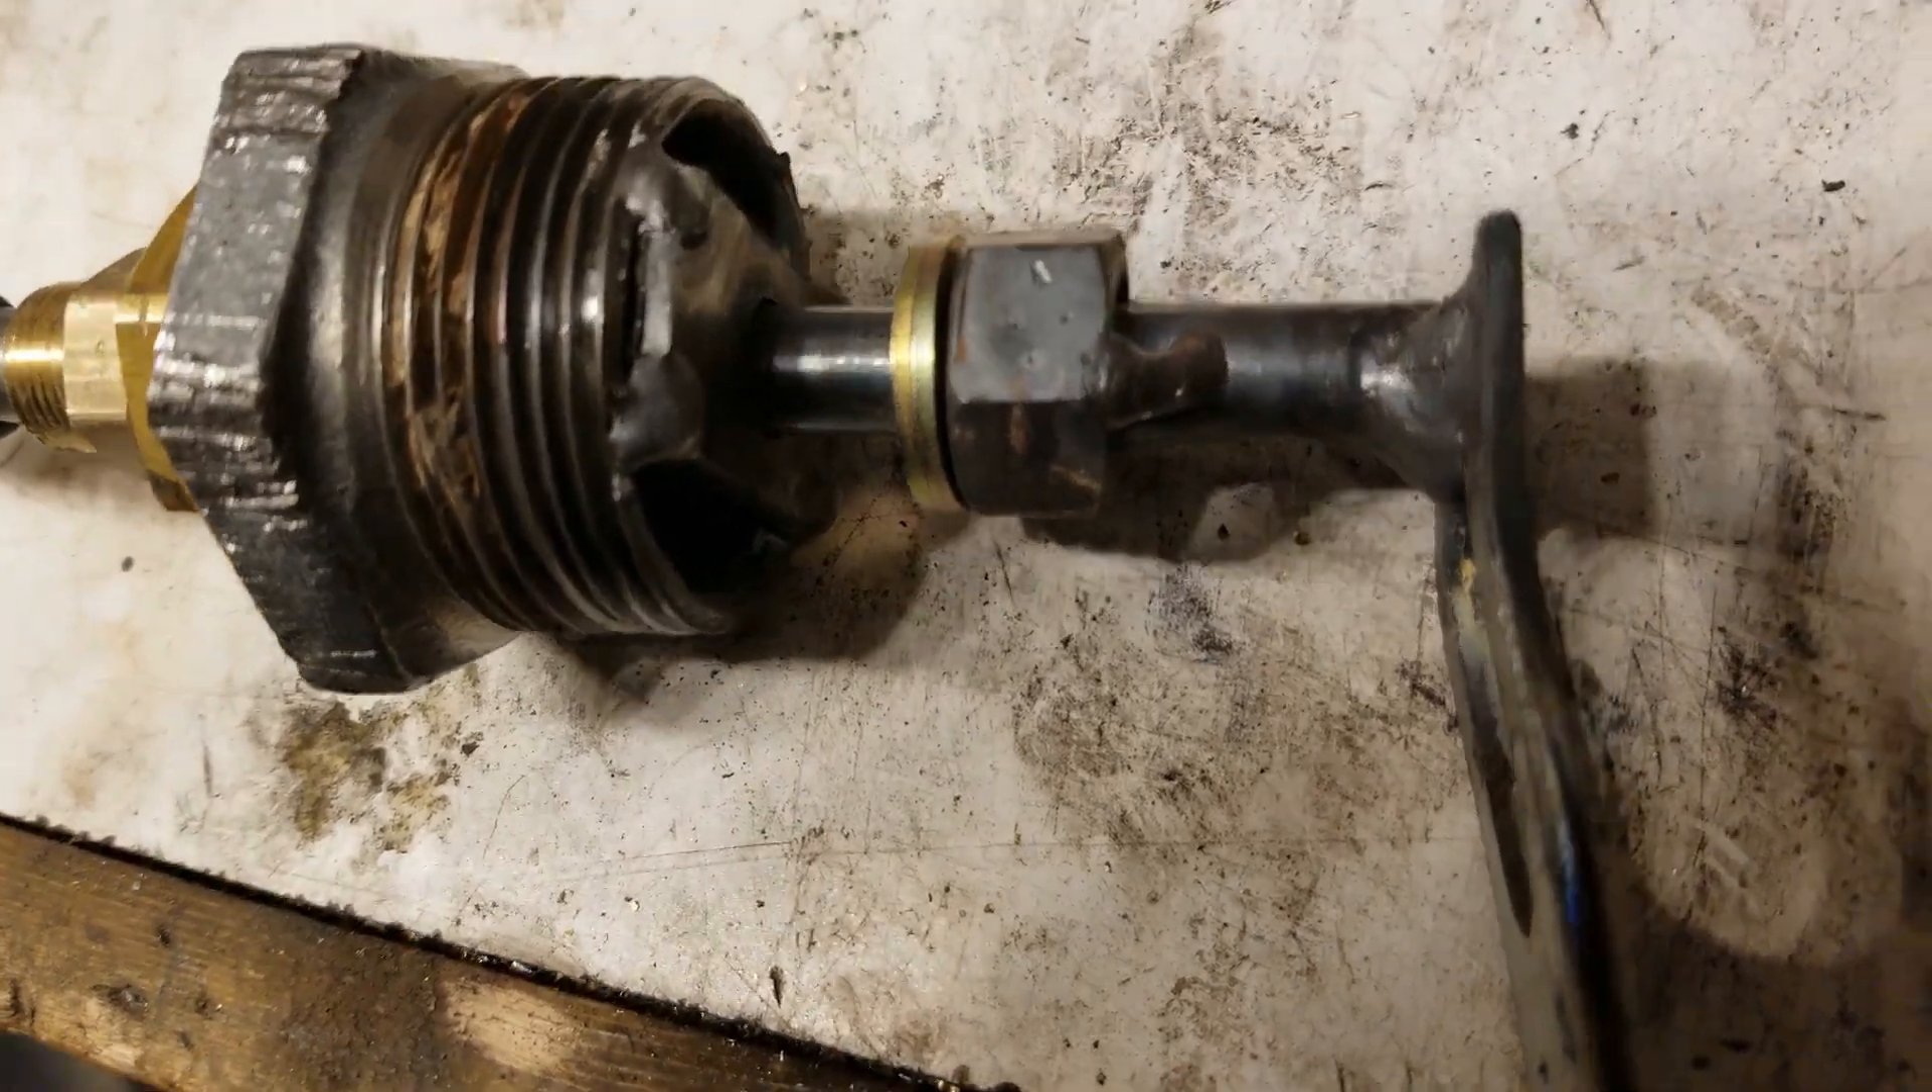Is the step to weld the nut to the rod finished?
Yes.